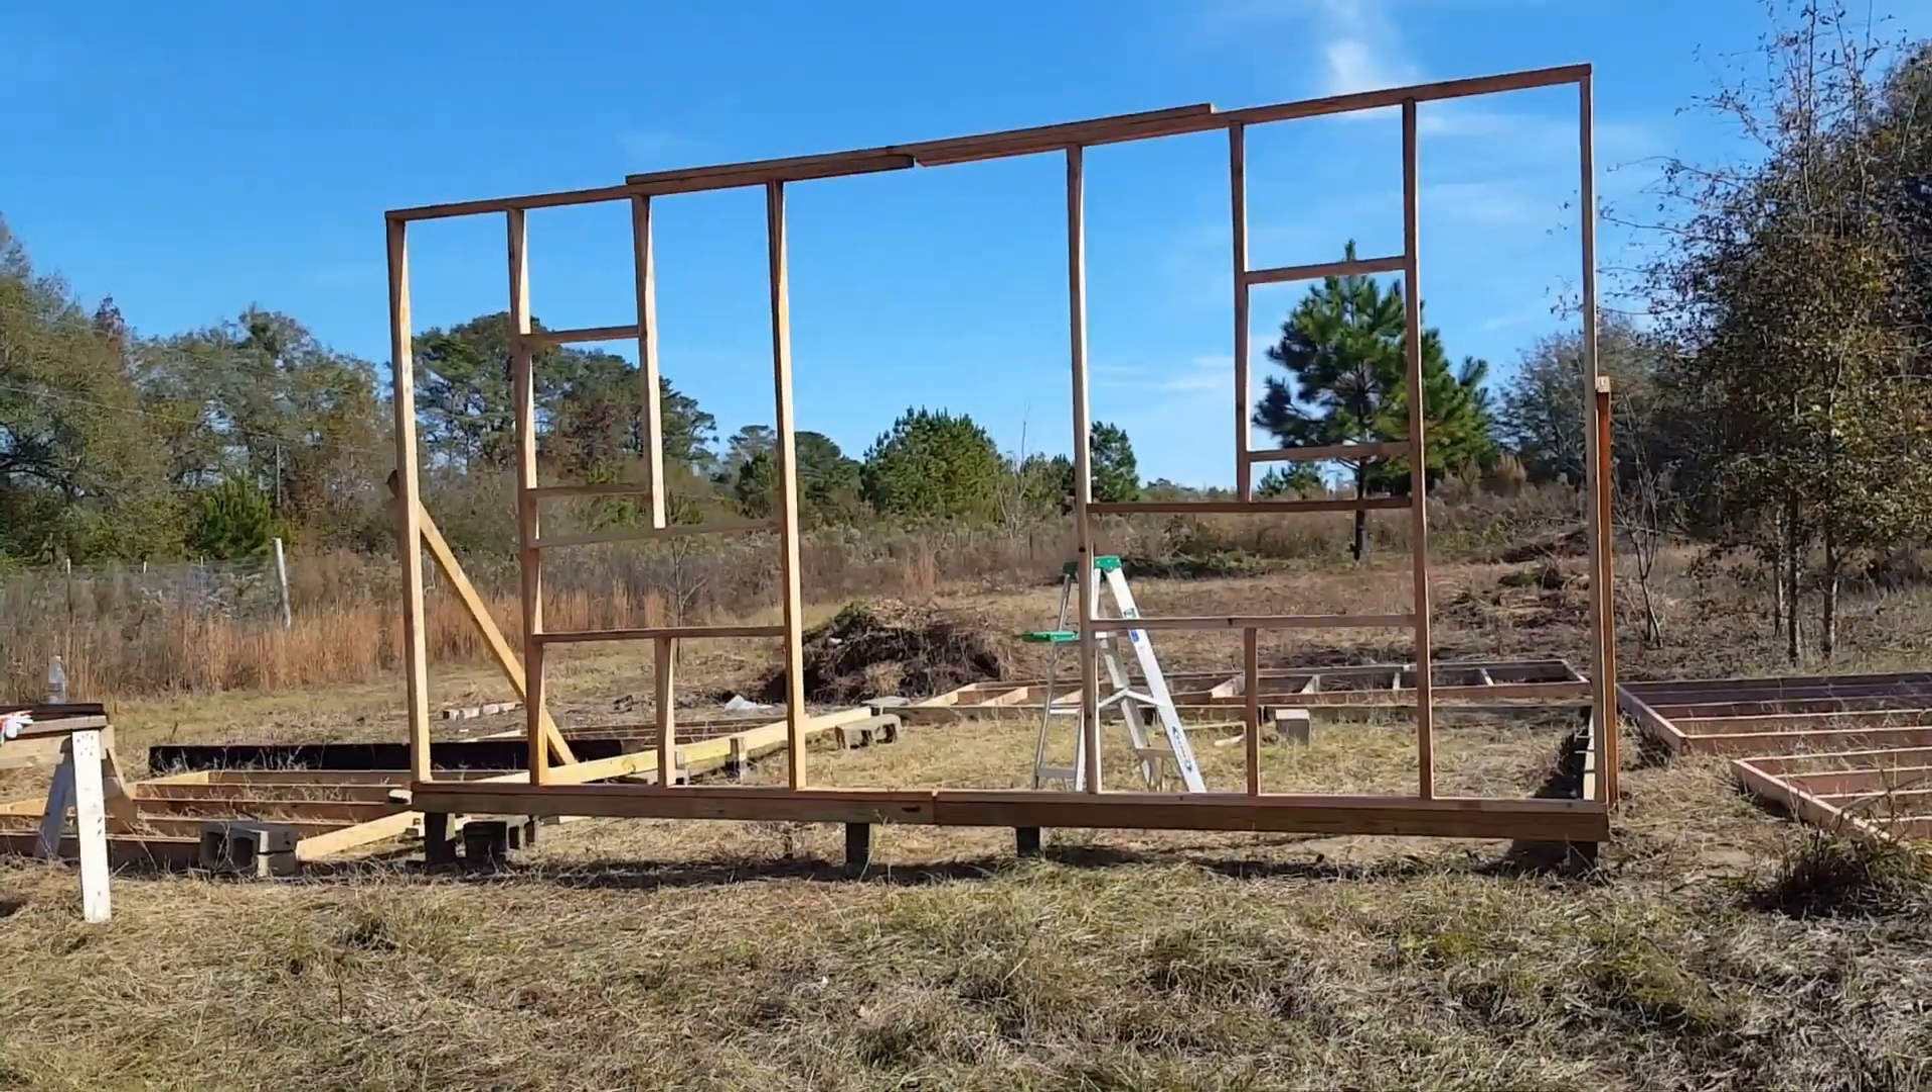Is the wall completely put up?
Yes.